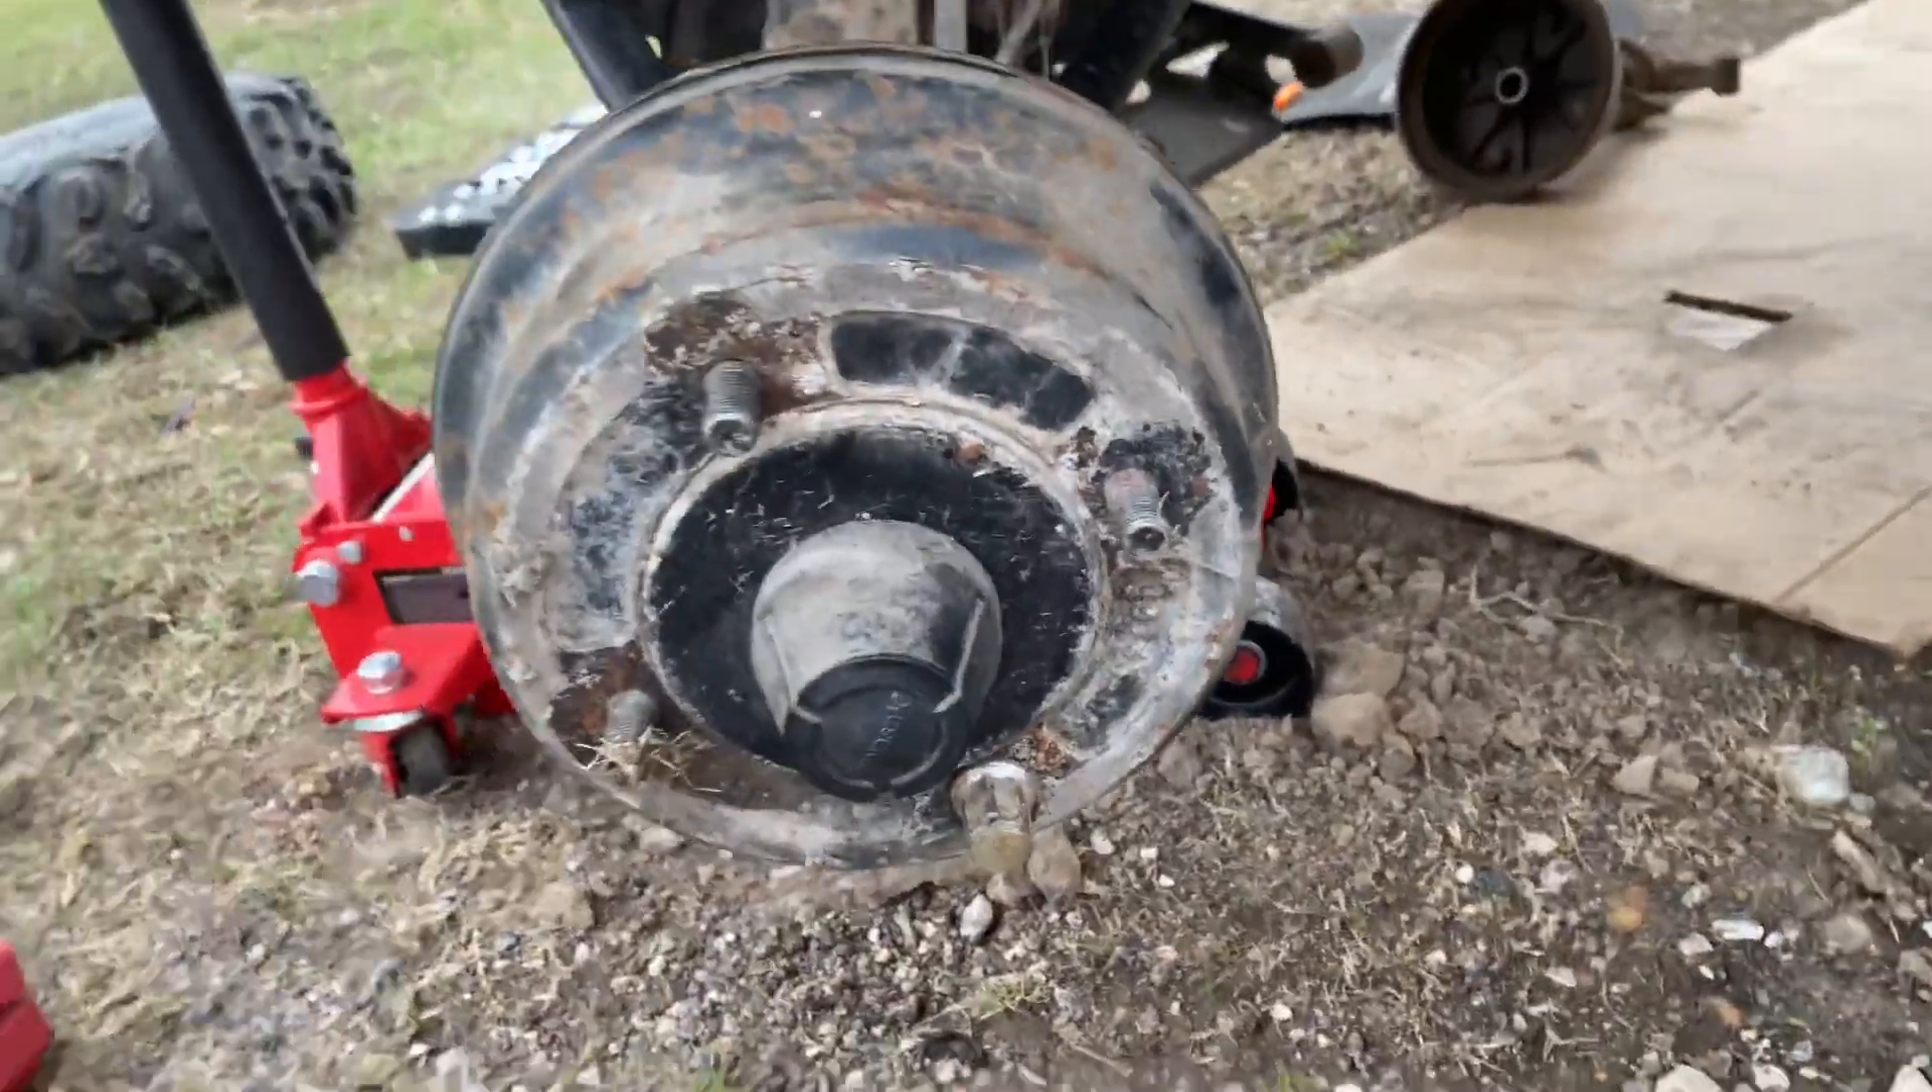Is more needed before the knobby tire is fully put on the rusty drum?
Yes.